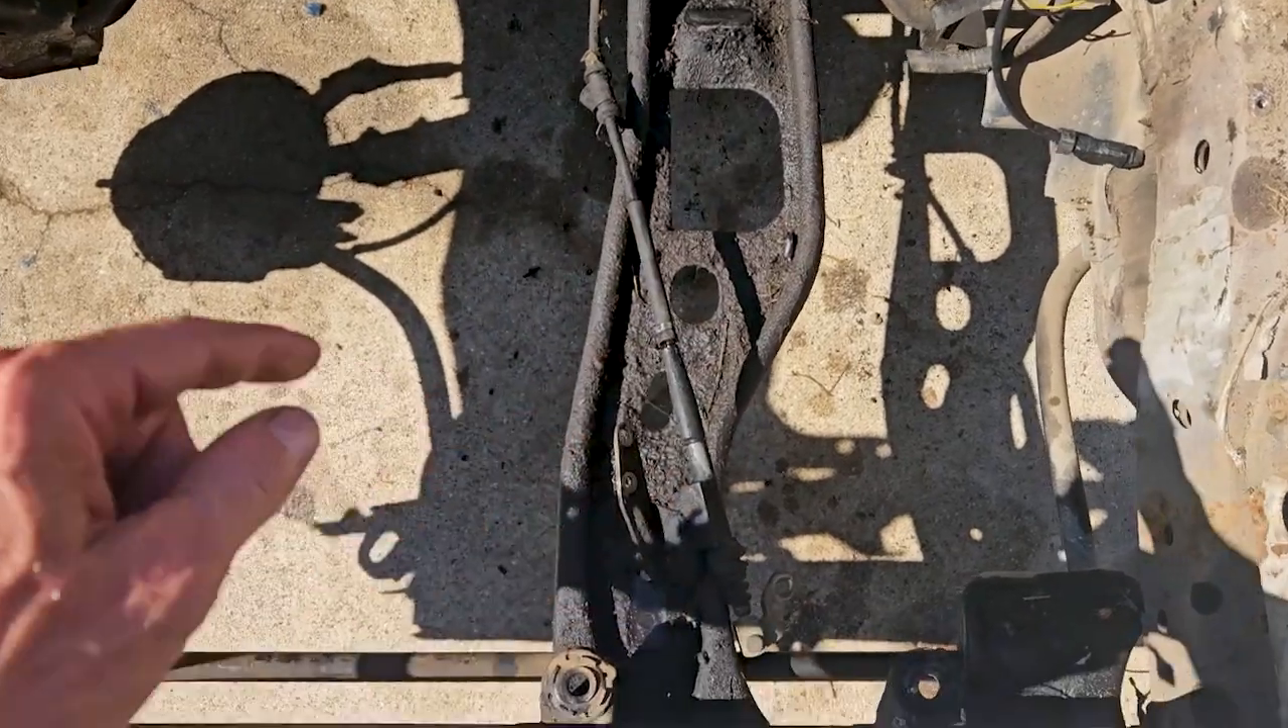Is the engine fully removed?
Yes.